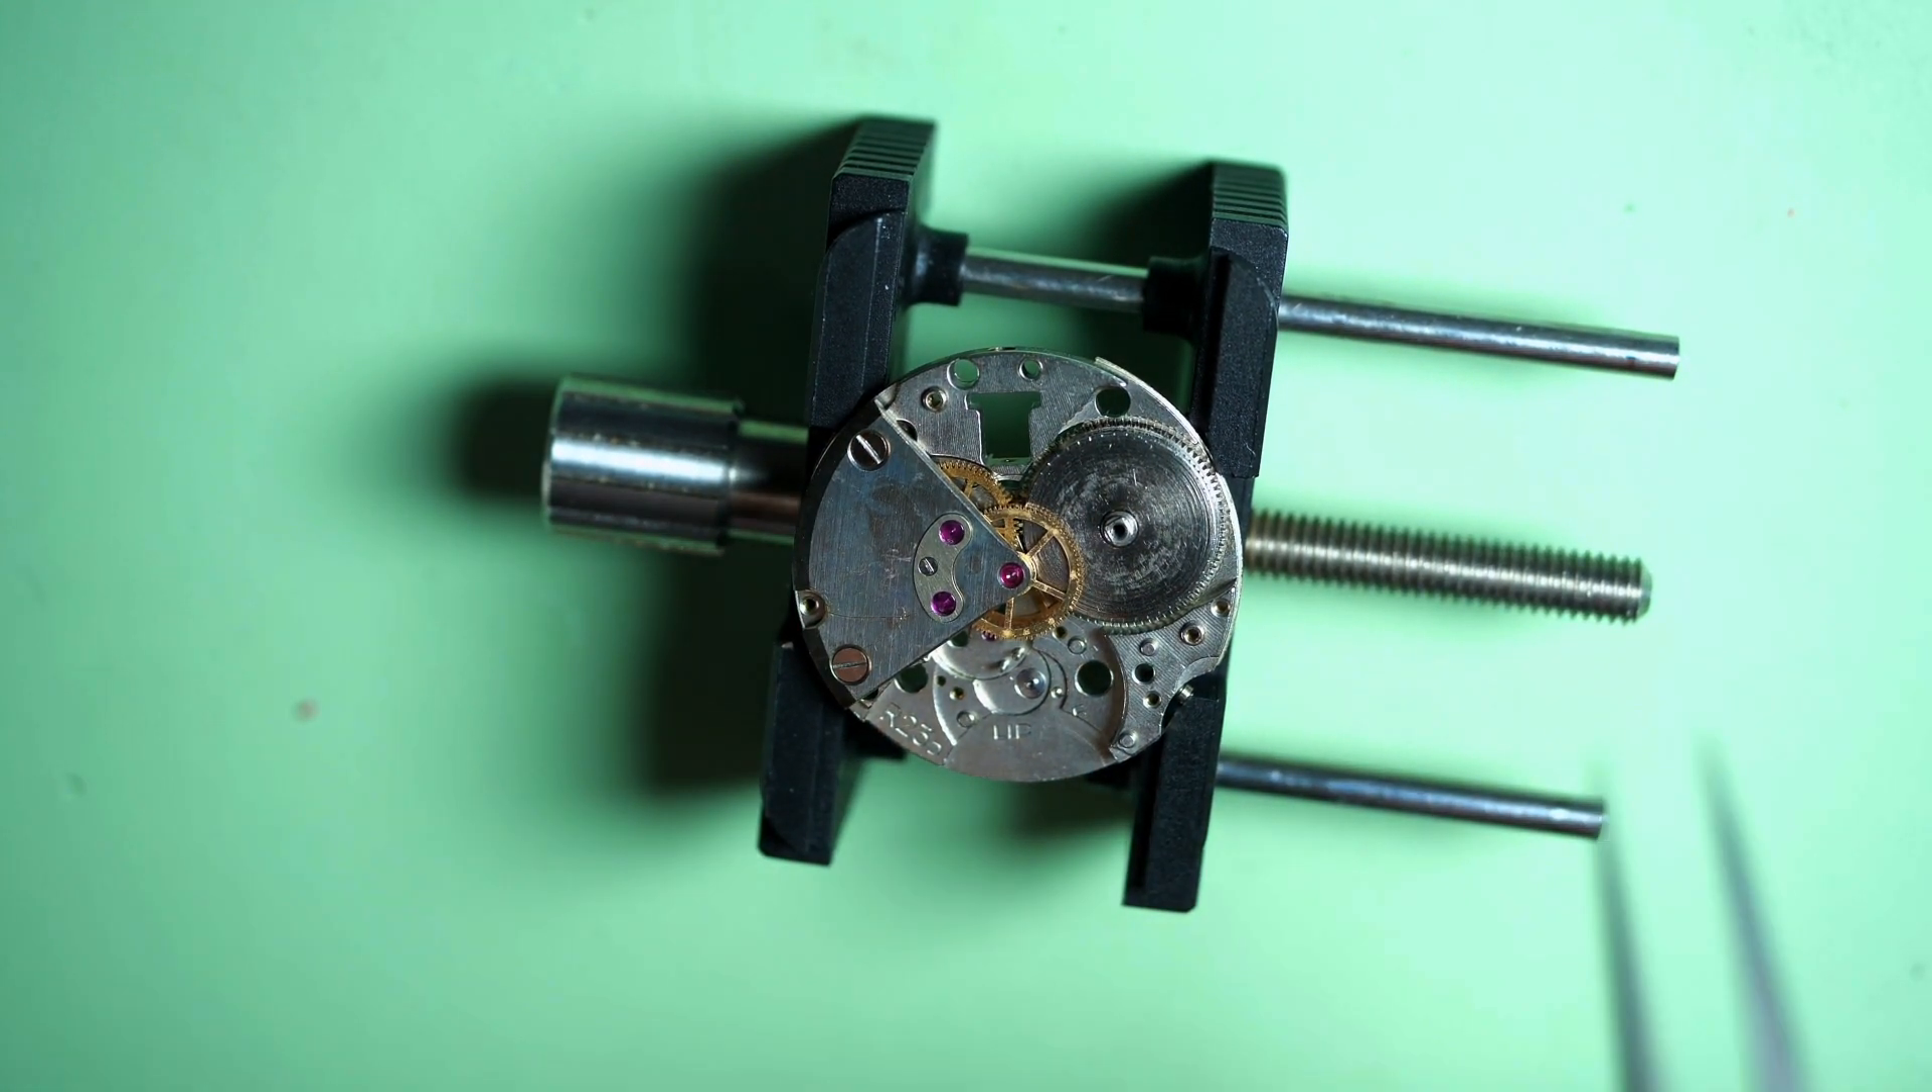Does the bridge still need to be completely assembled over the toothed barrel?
Yes.